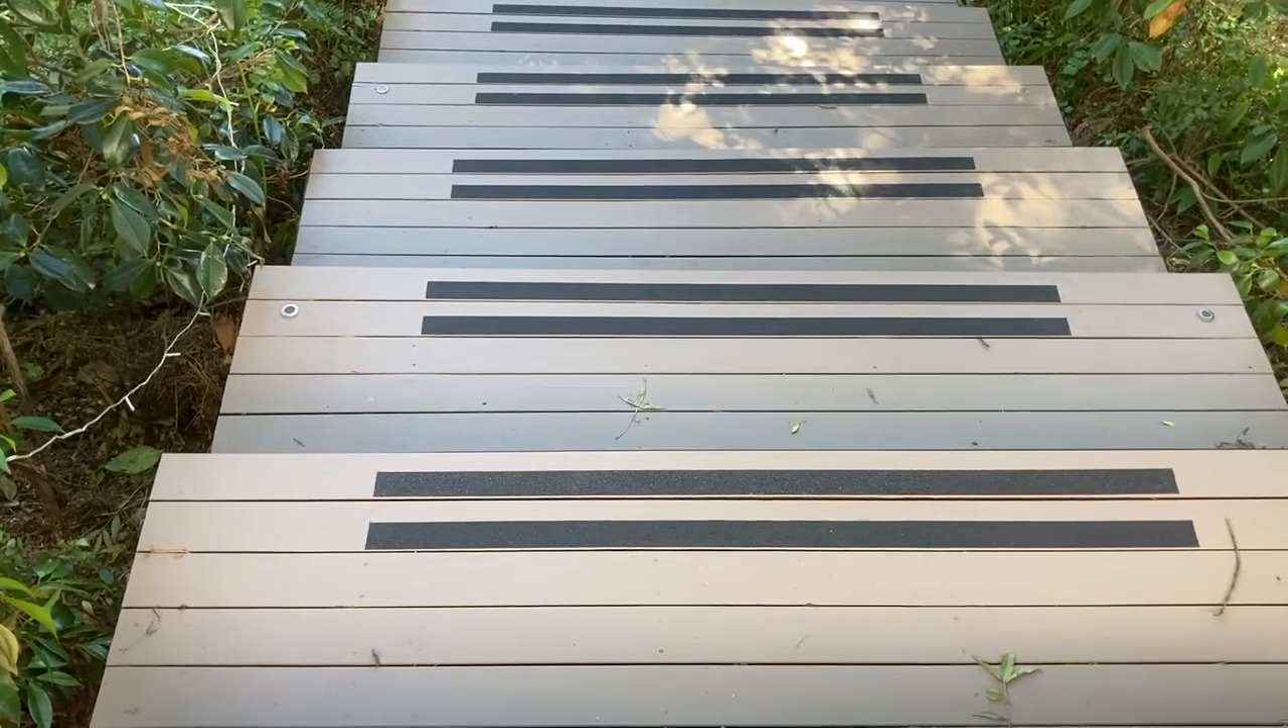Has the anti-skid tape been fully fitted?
Yes.